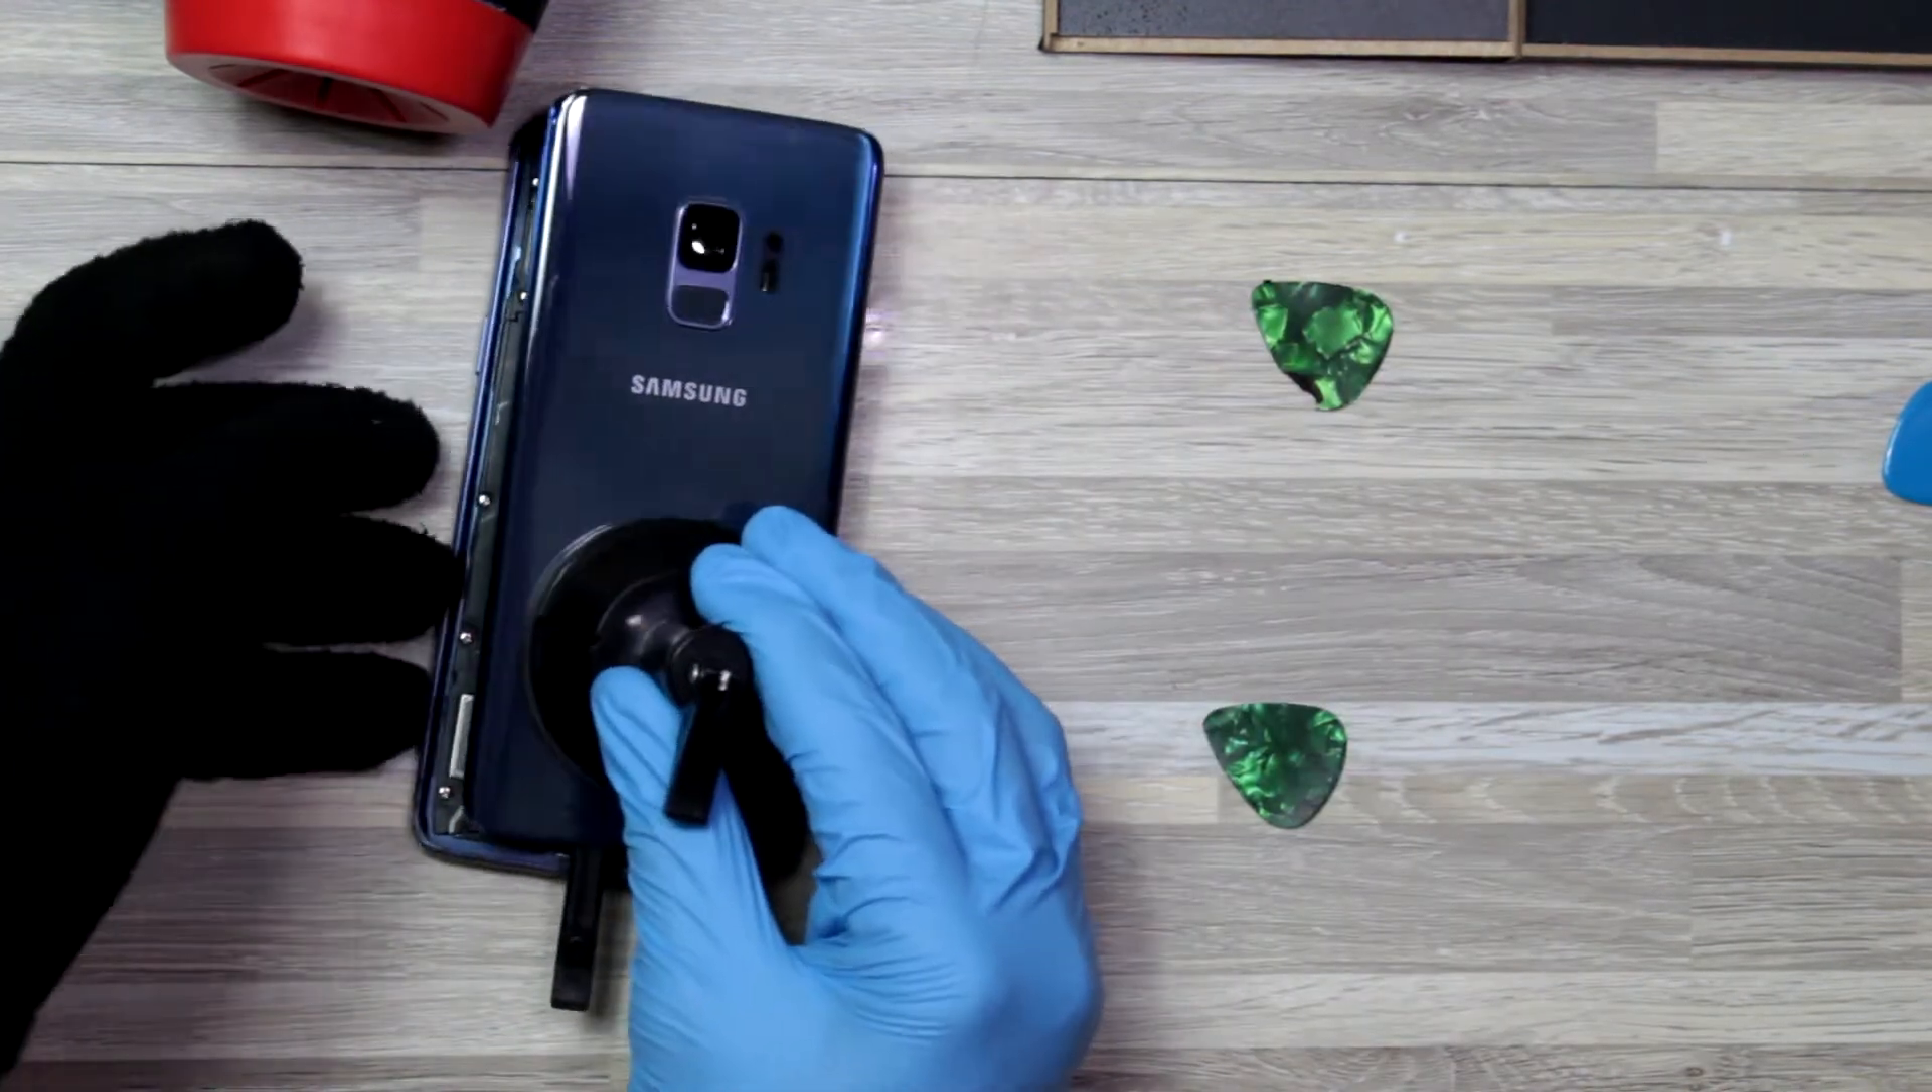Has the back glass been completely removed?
No.